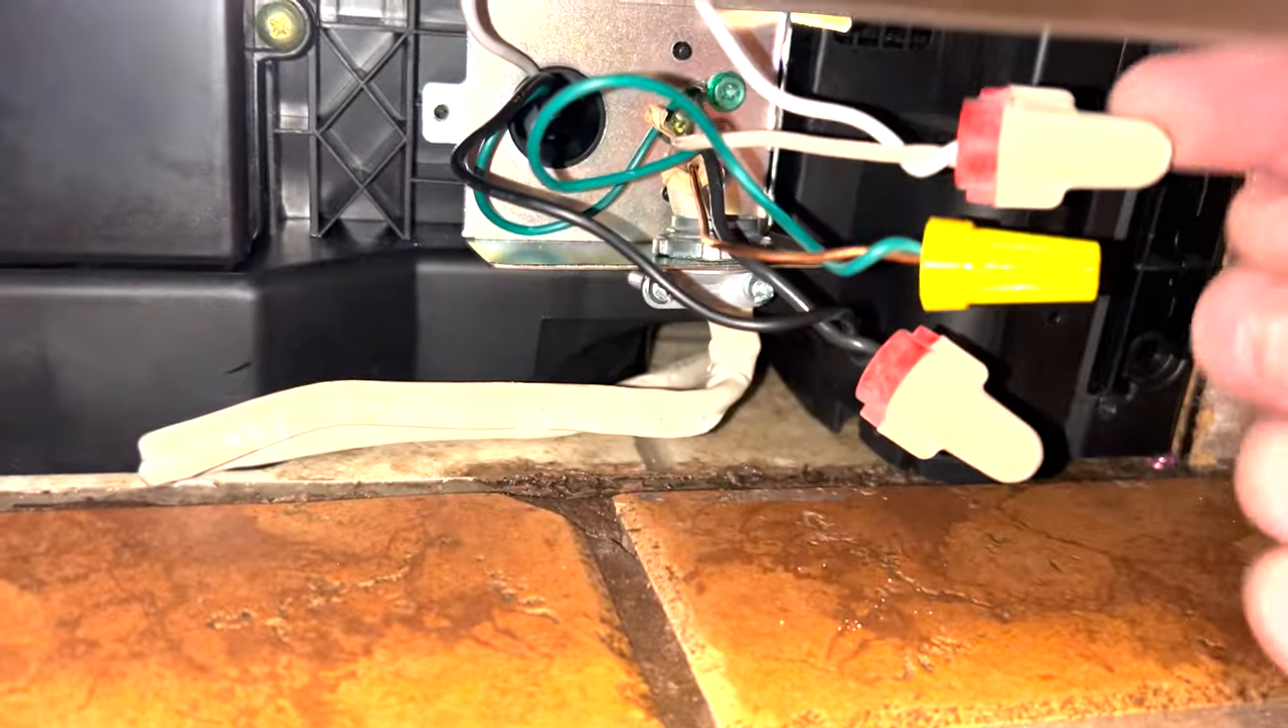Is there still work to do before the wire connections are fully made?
No.